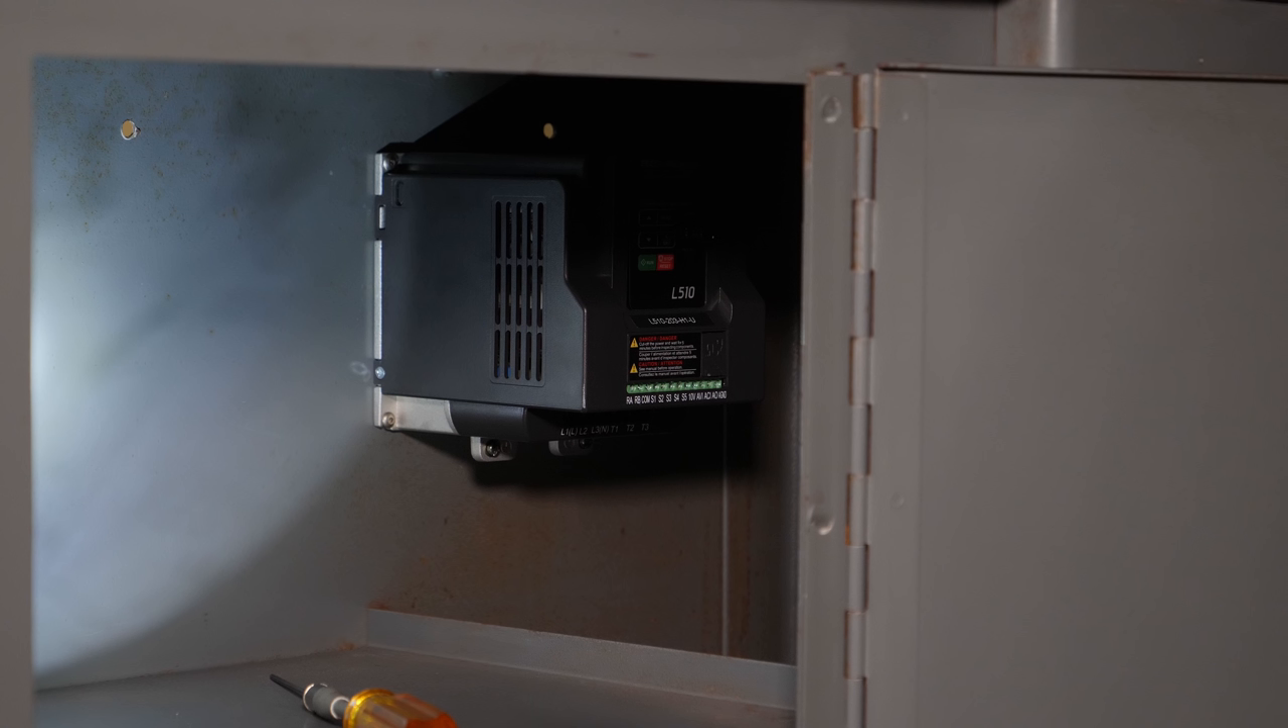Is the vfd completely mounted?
Yes.